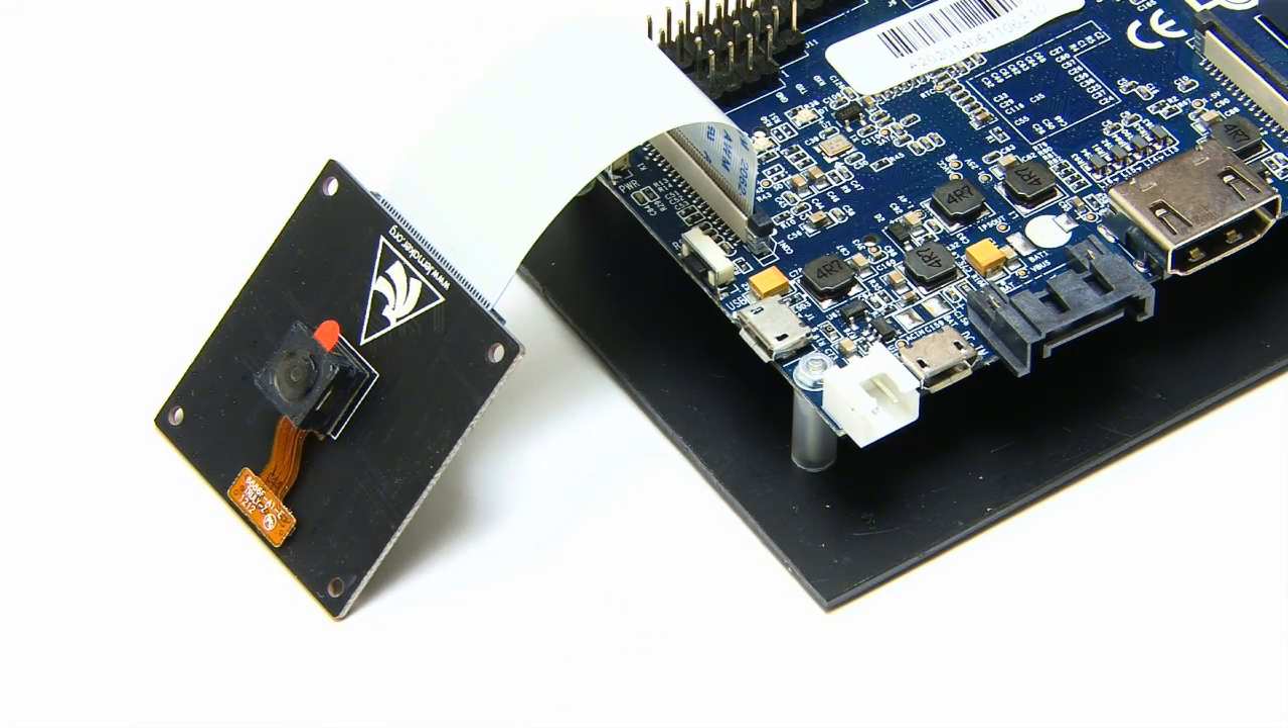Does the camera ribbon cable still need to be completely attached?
No.